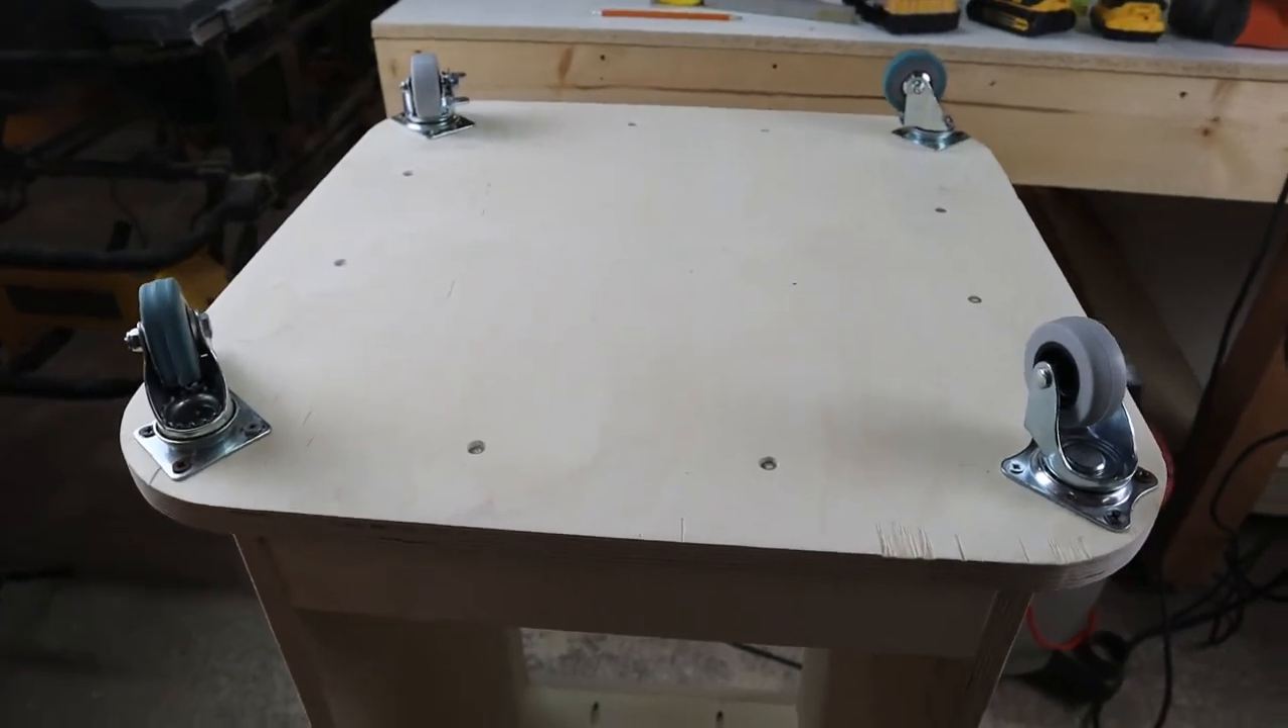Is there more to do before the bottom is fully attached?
No.